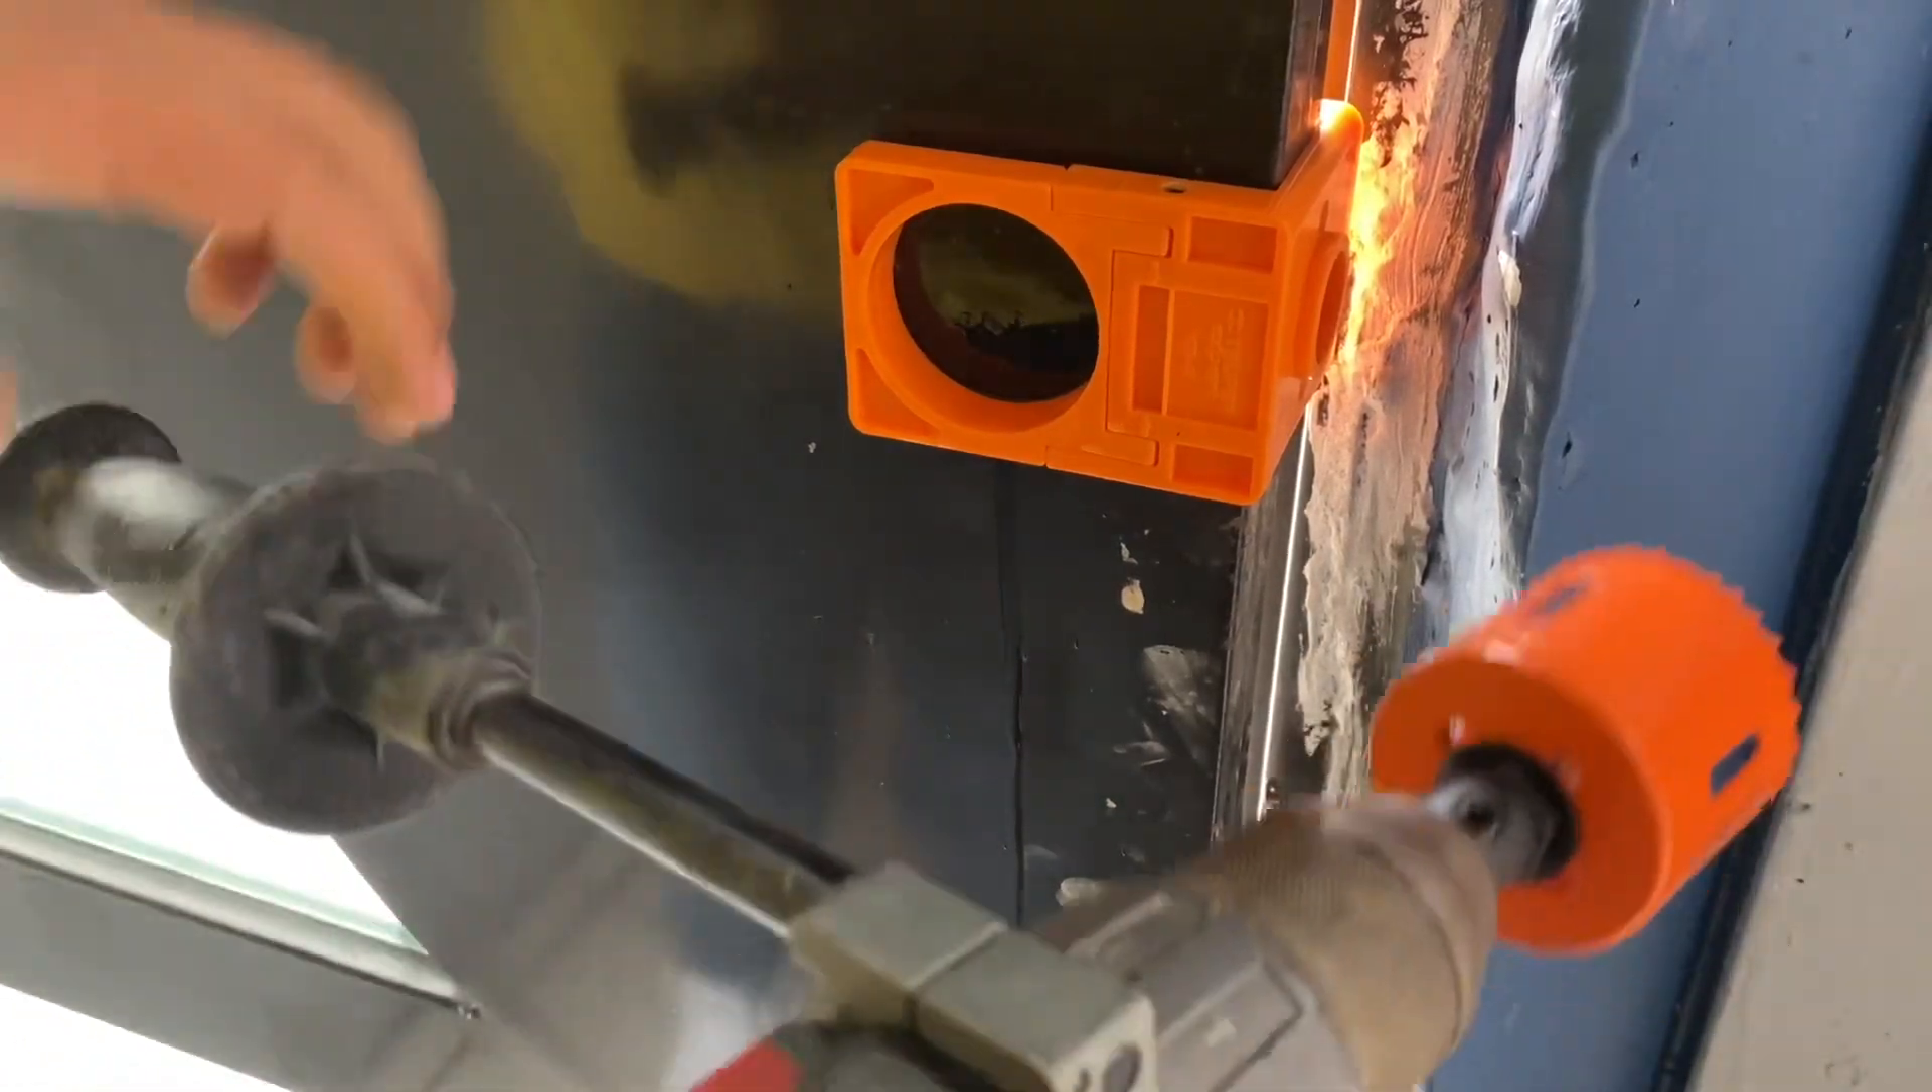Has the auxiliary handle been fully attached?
Yes.